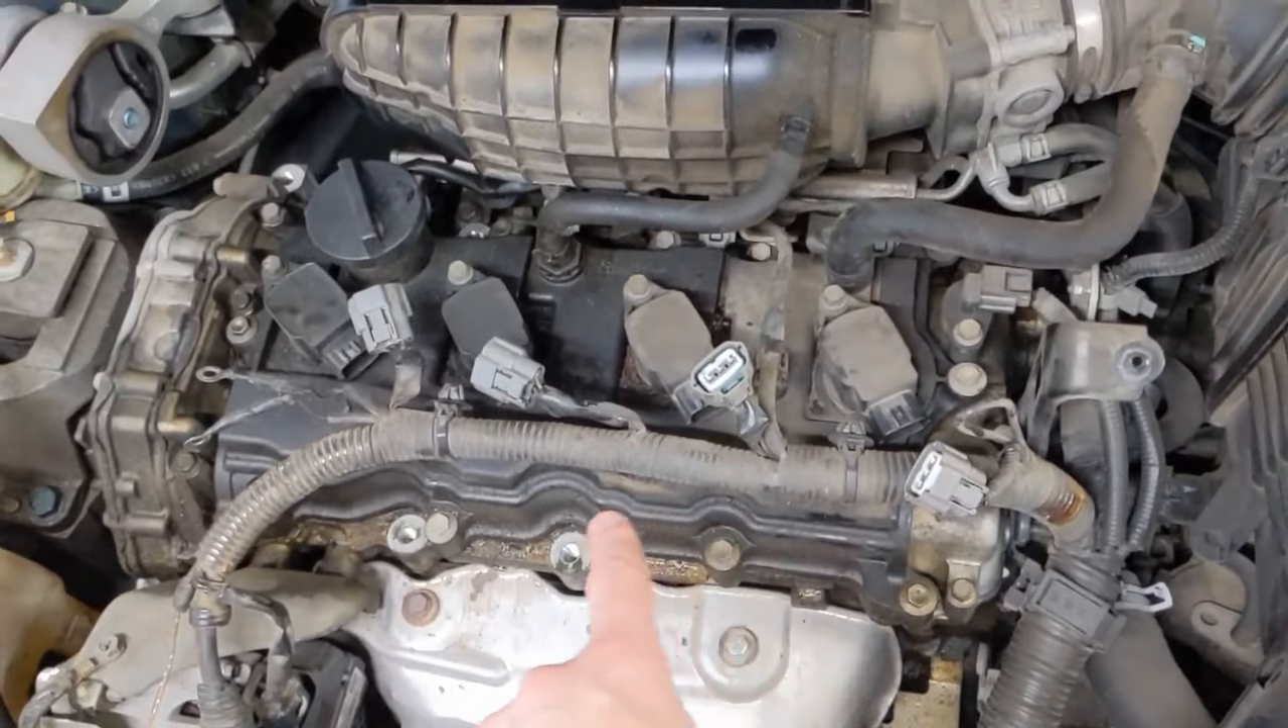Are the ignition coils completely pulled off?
No.